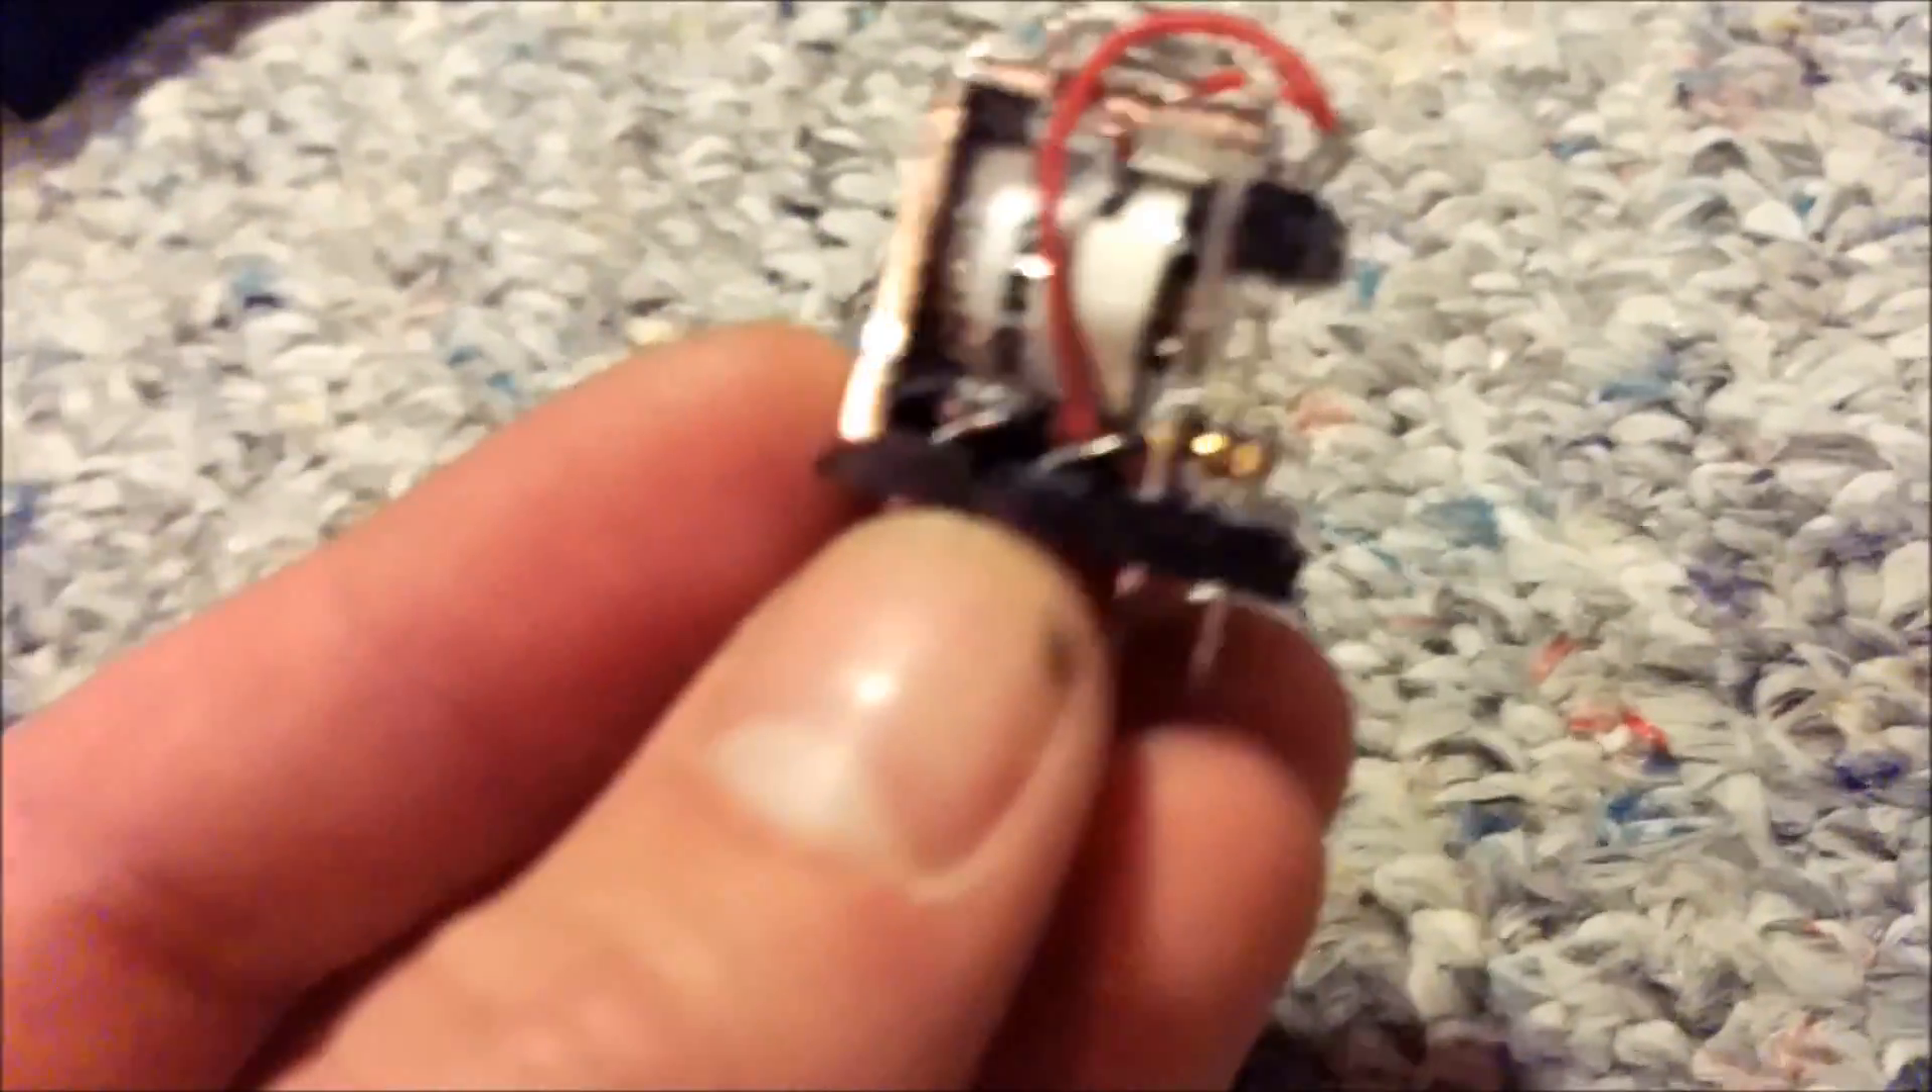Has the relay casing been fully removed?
Yes.